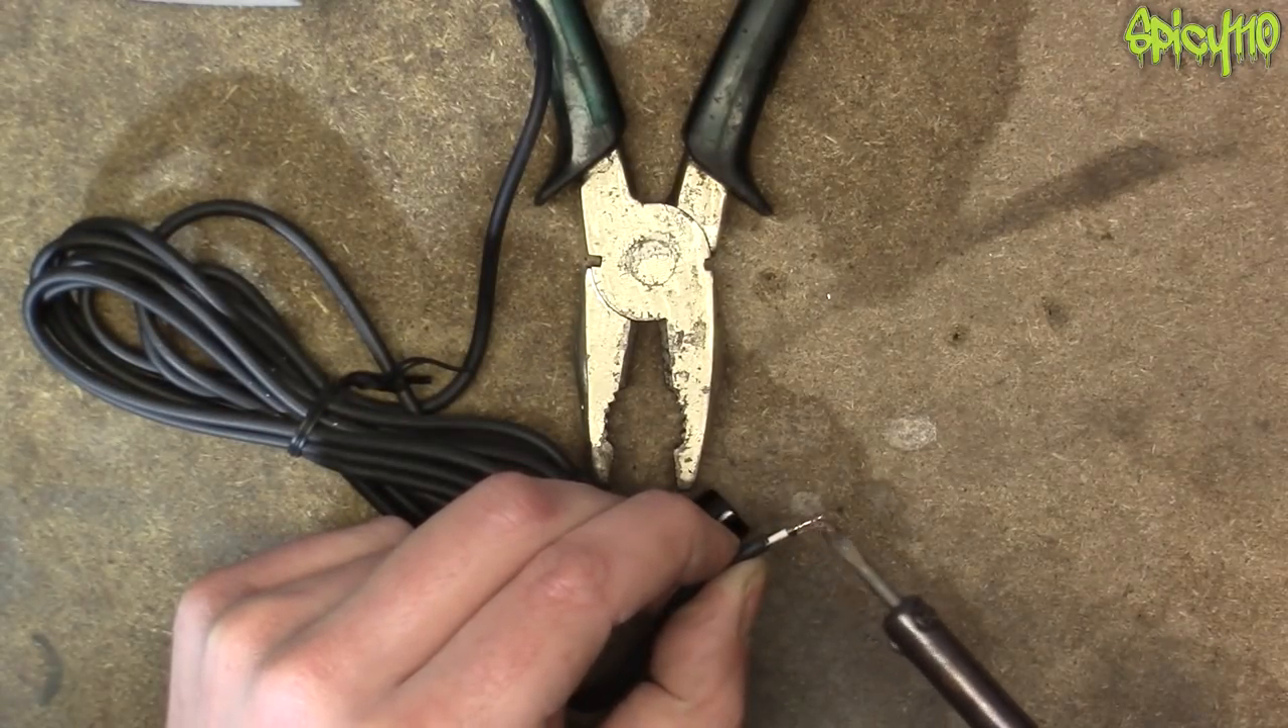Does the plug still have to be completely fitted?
Yes.